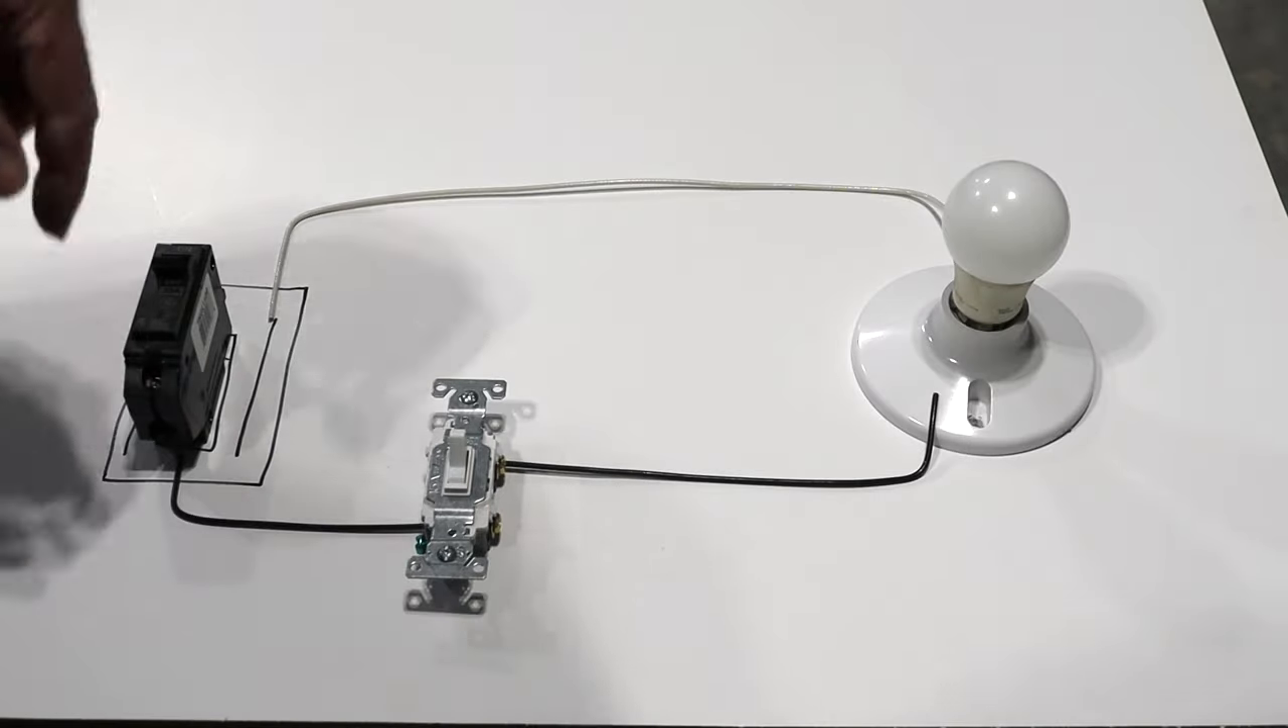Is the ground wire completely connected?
No.